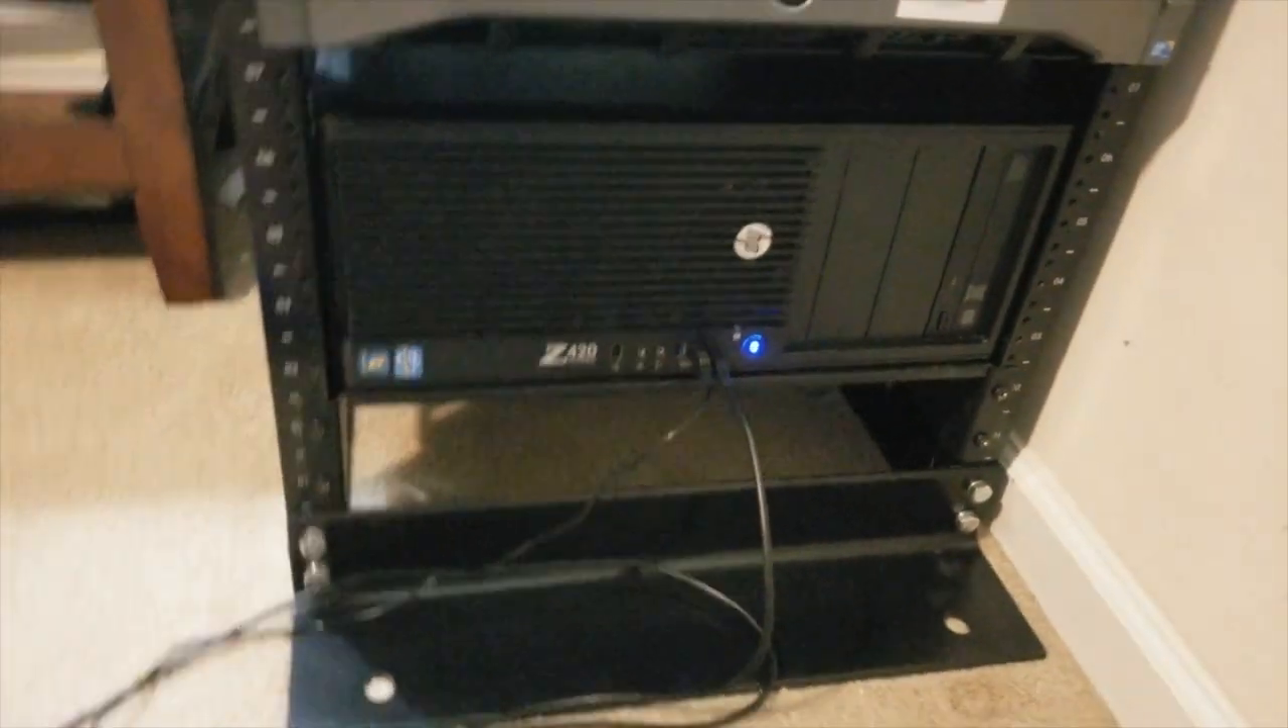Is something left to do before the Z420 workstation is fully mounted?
No.